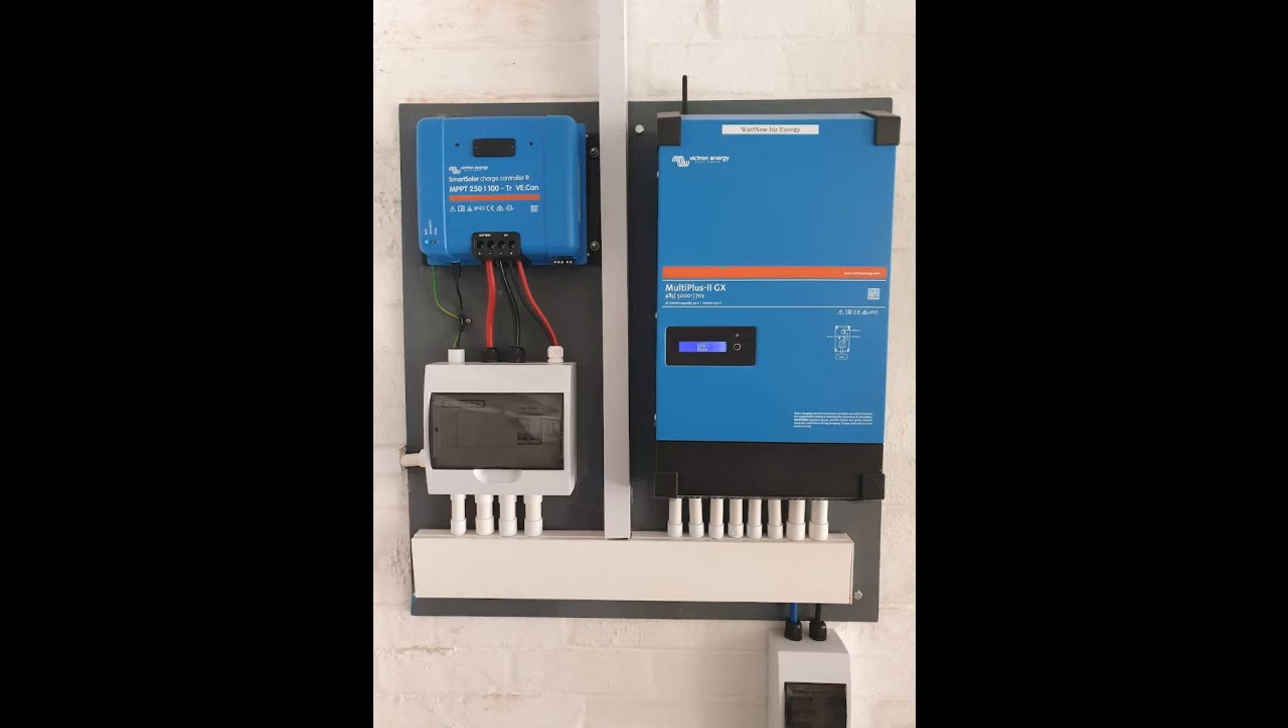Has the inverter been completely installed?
Yes.